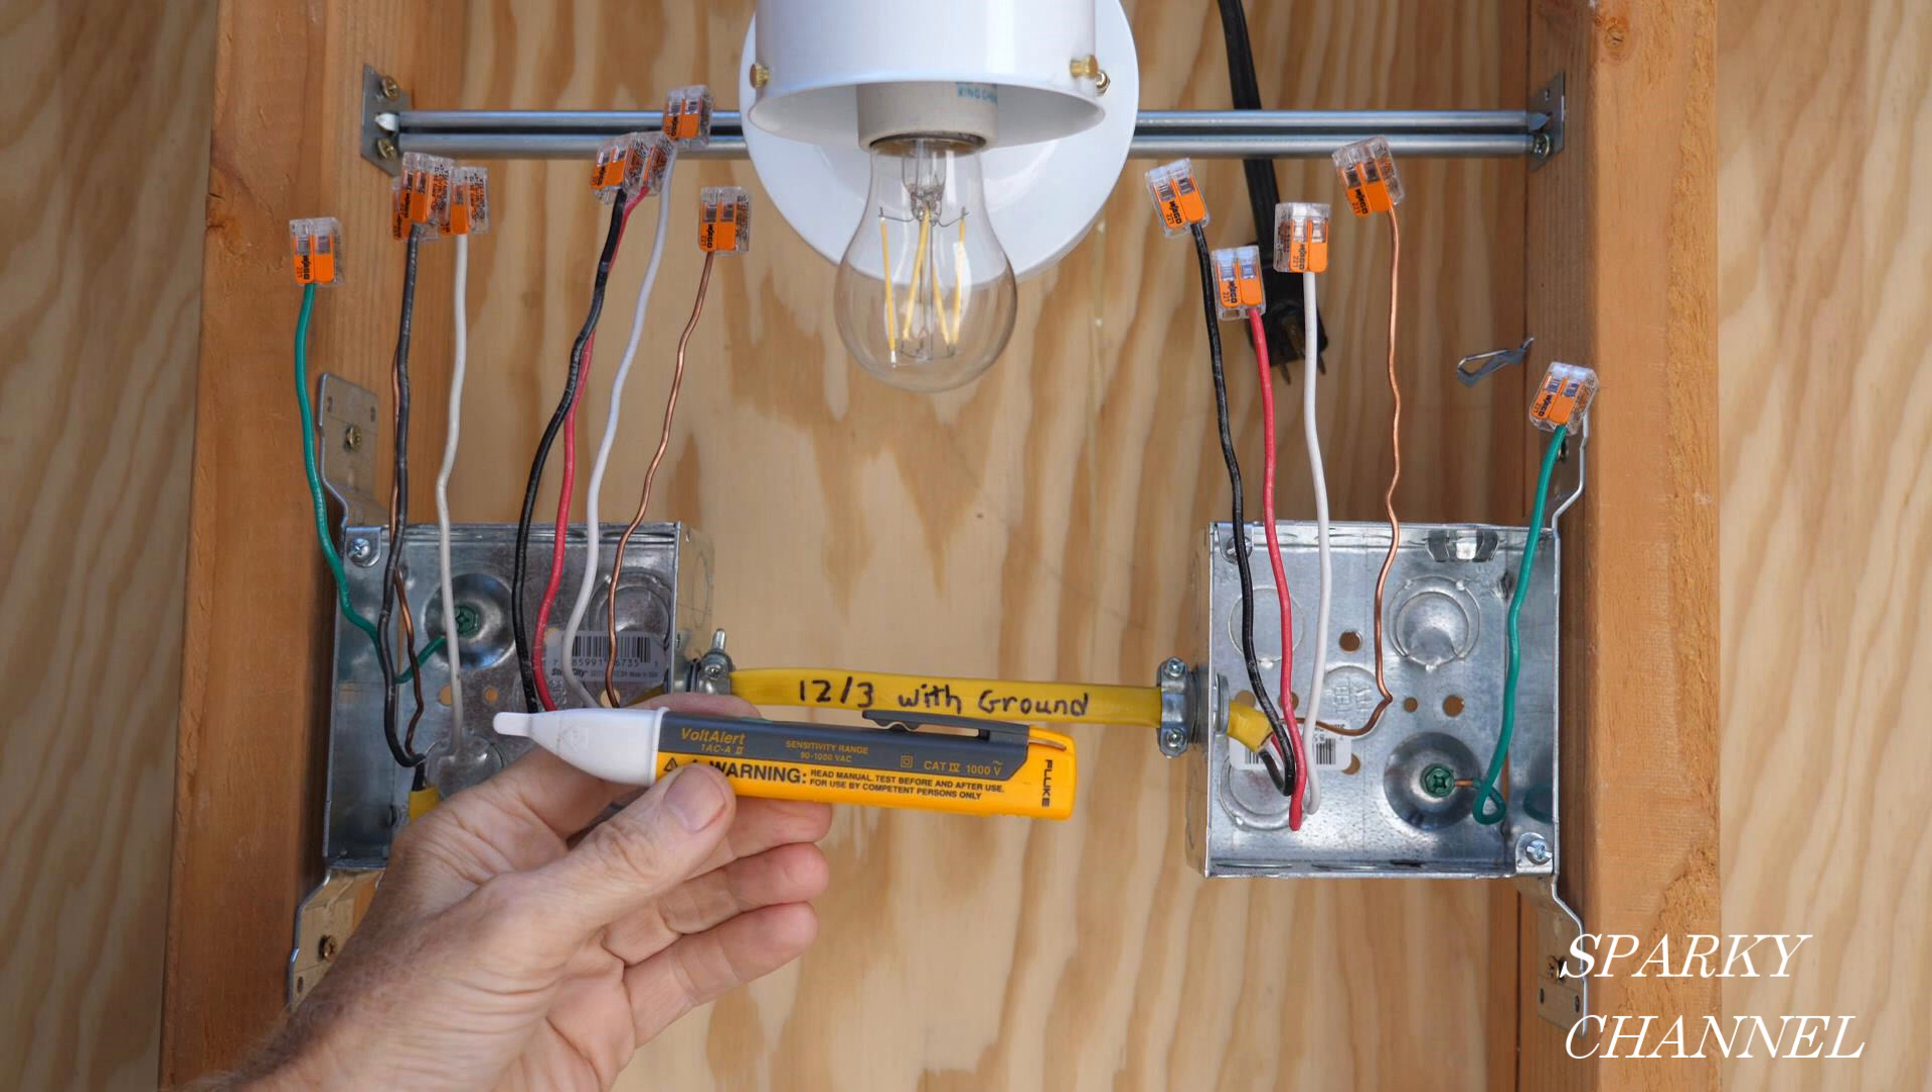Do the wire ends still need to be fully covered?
No.